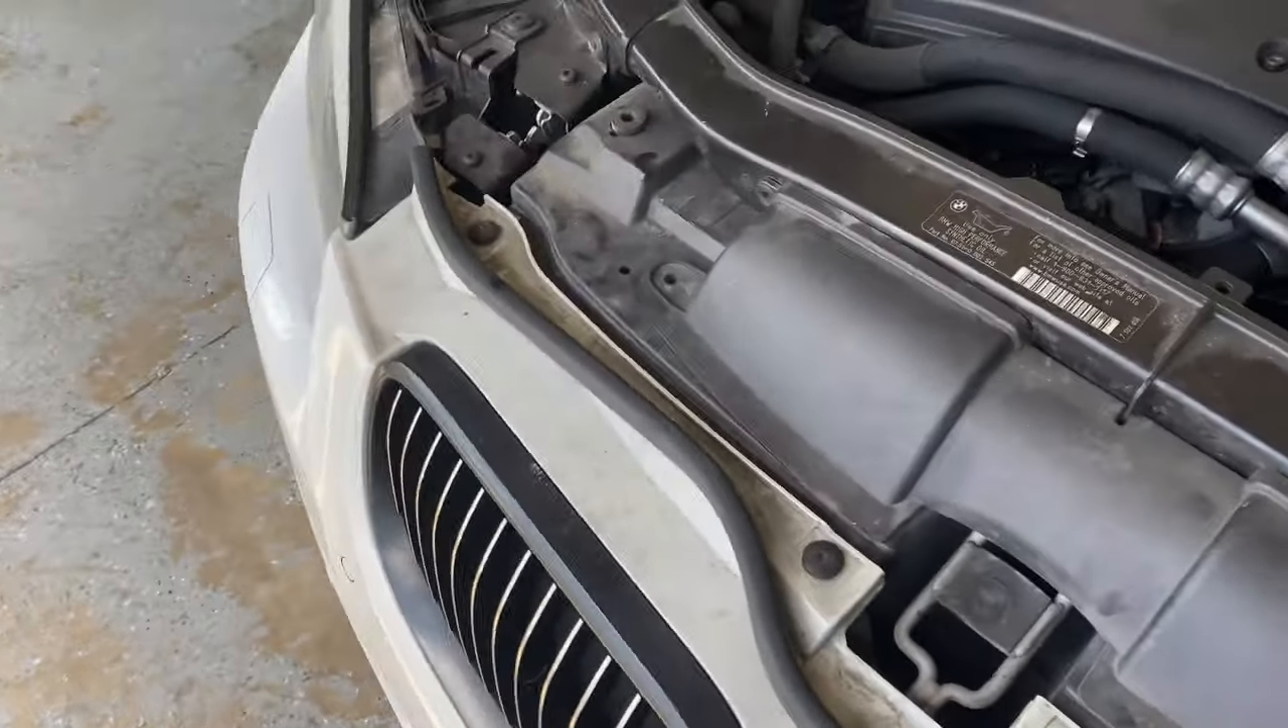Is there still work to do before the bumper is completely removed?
Yes.